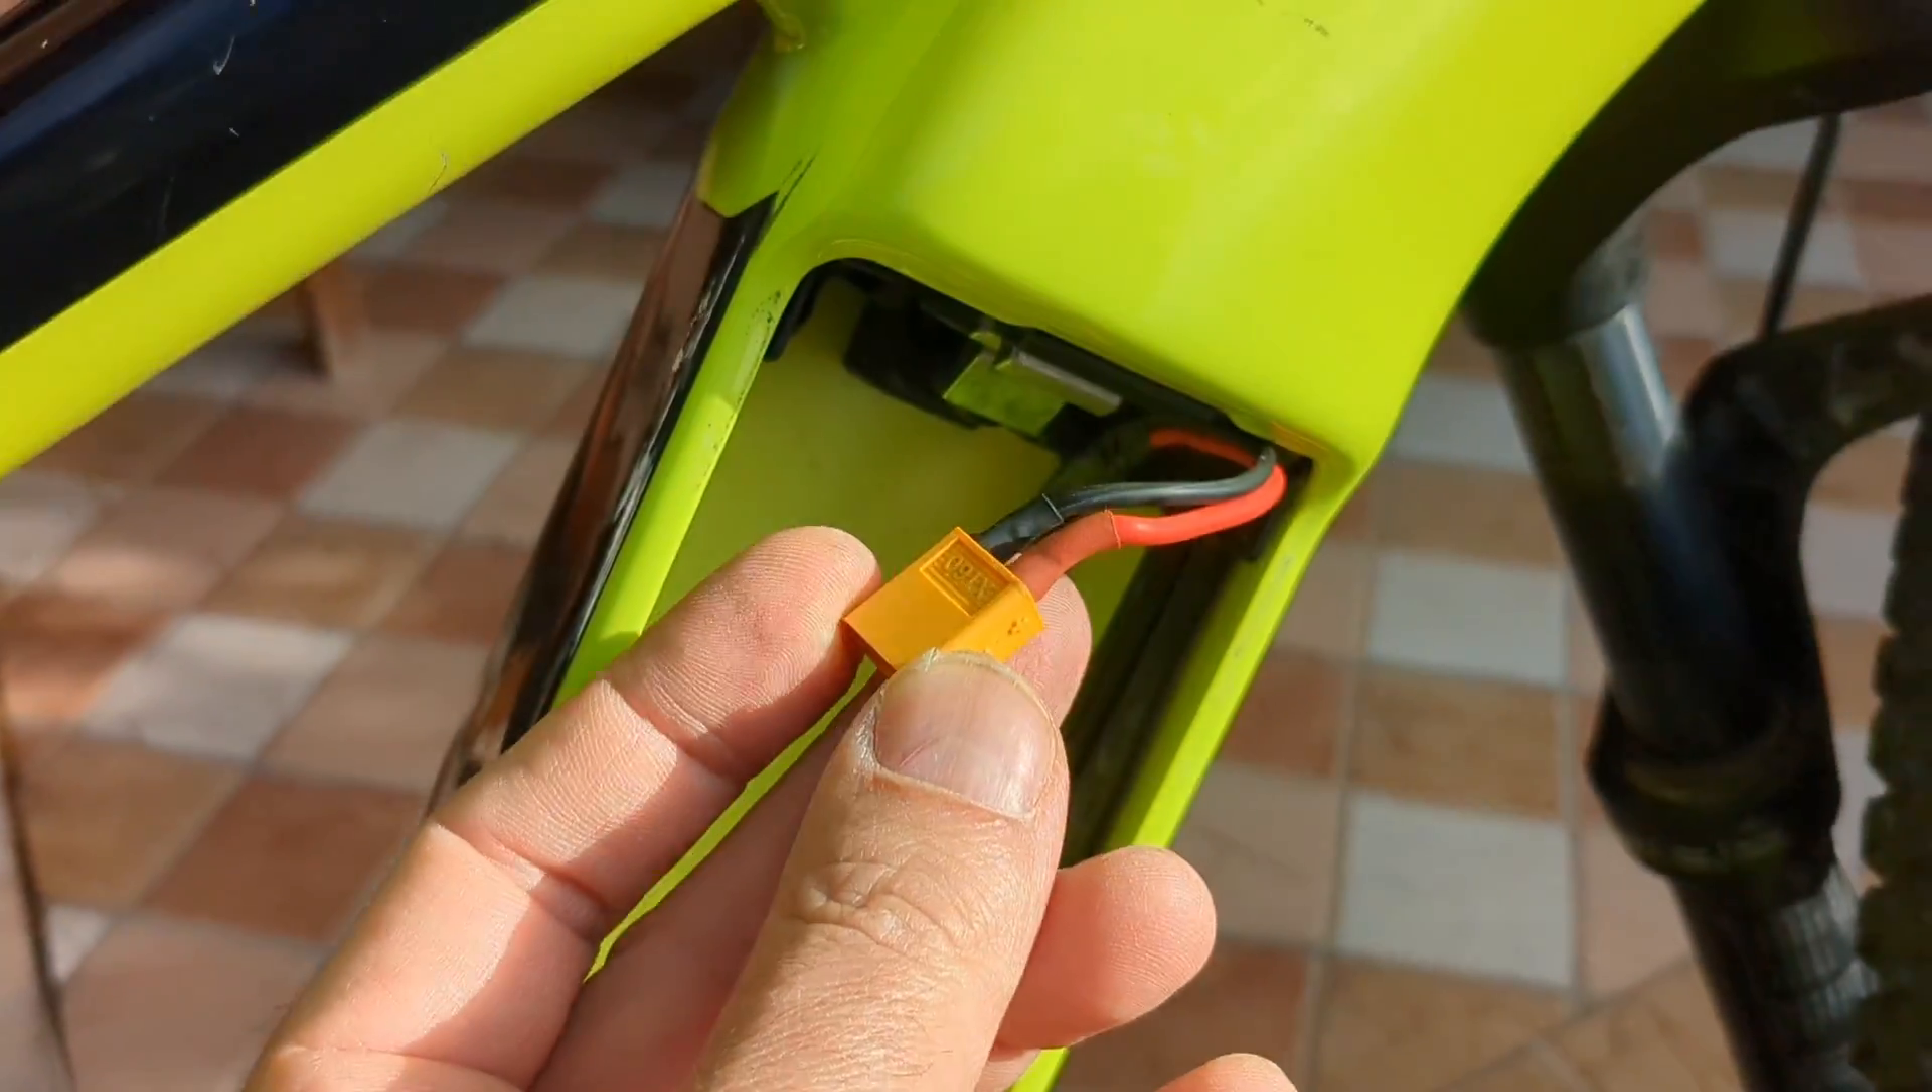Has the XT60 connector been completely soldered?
Yes.